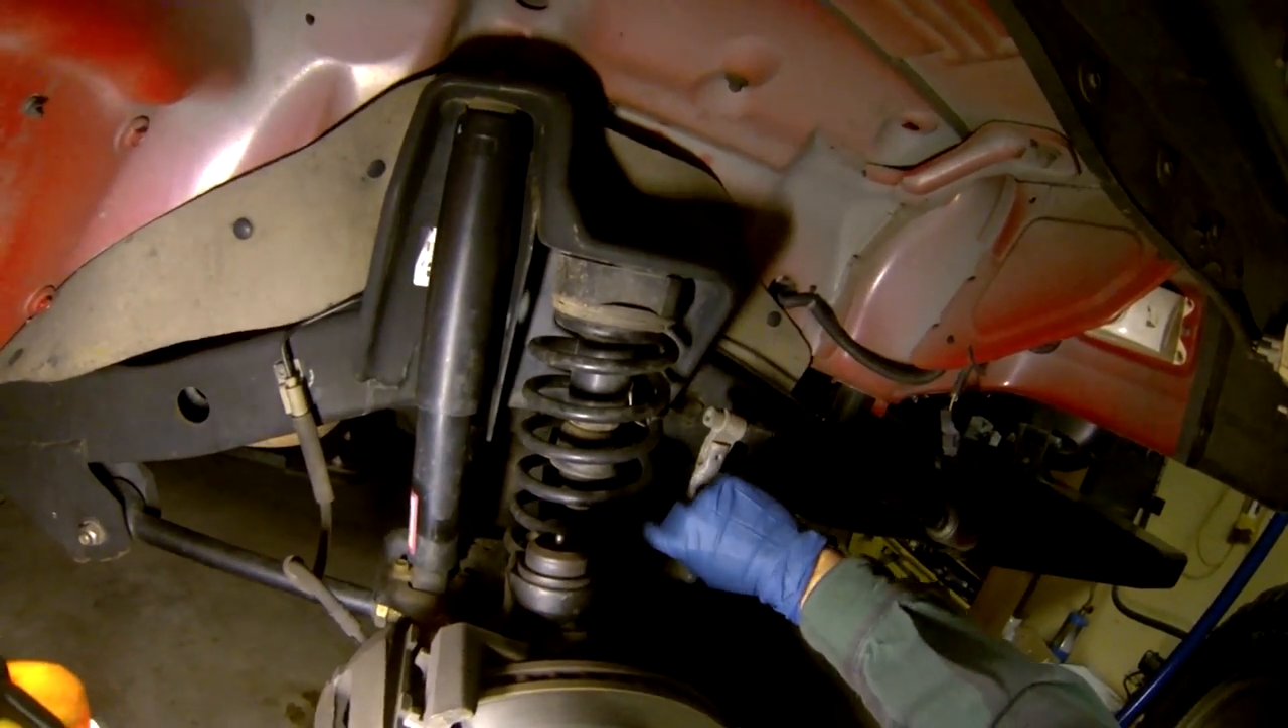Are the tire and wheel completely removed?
Yes.